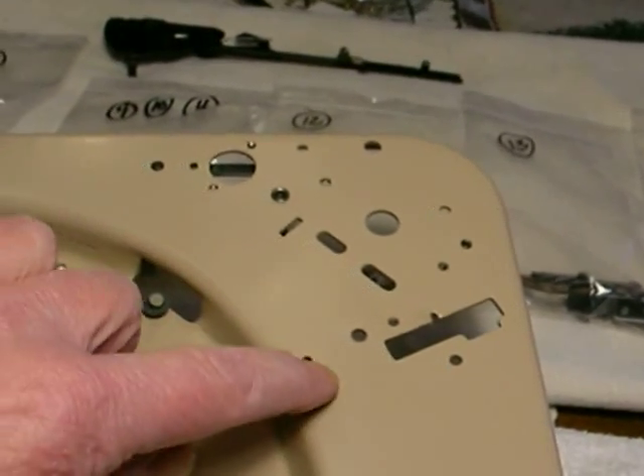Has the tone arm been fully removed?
Yes.